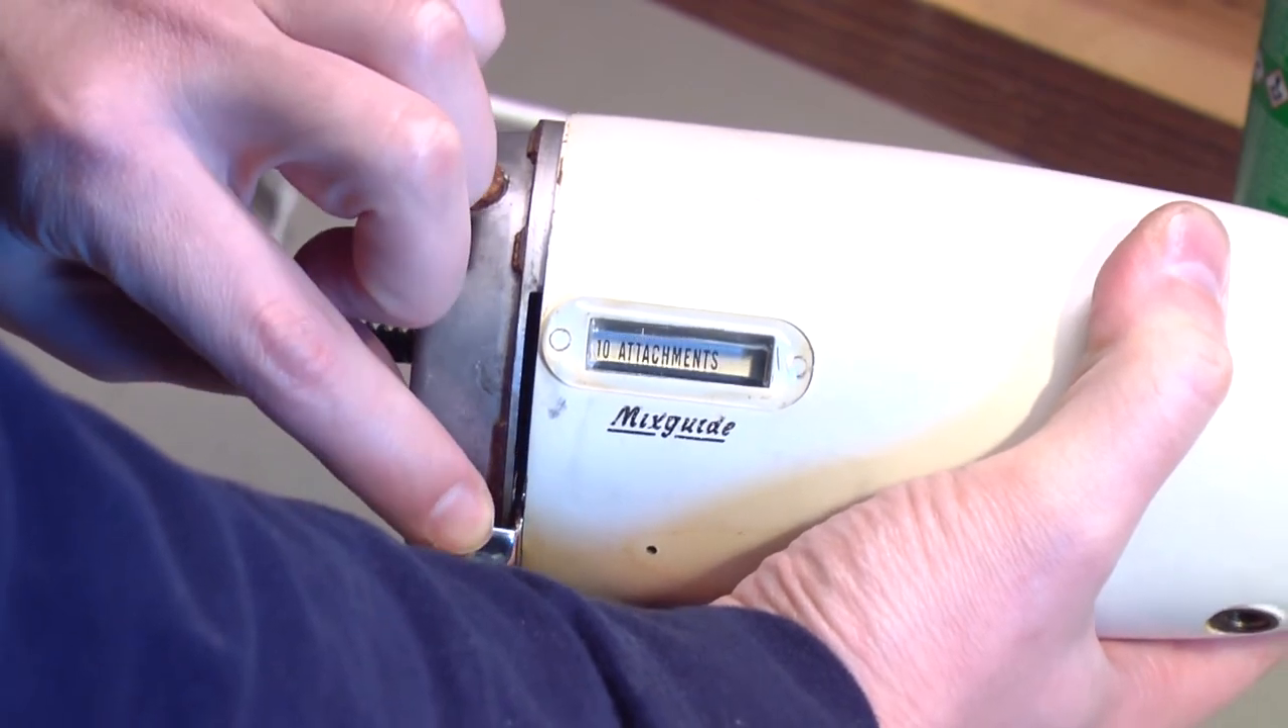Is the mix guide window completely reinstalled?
Yes.